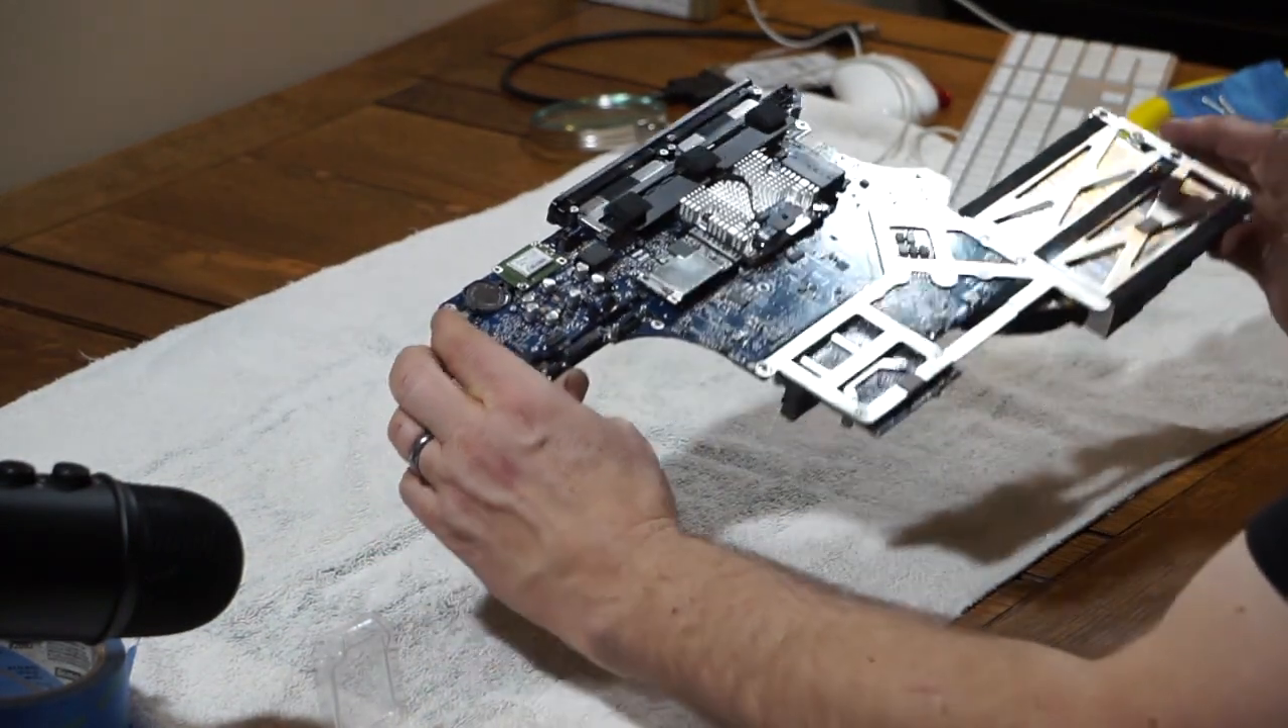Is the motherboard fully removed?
Yes.